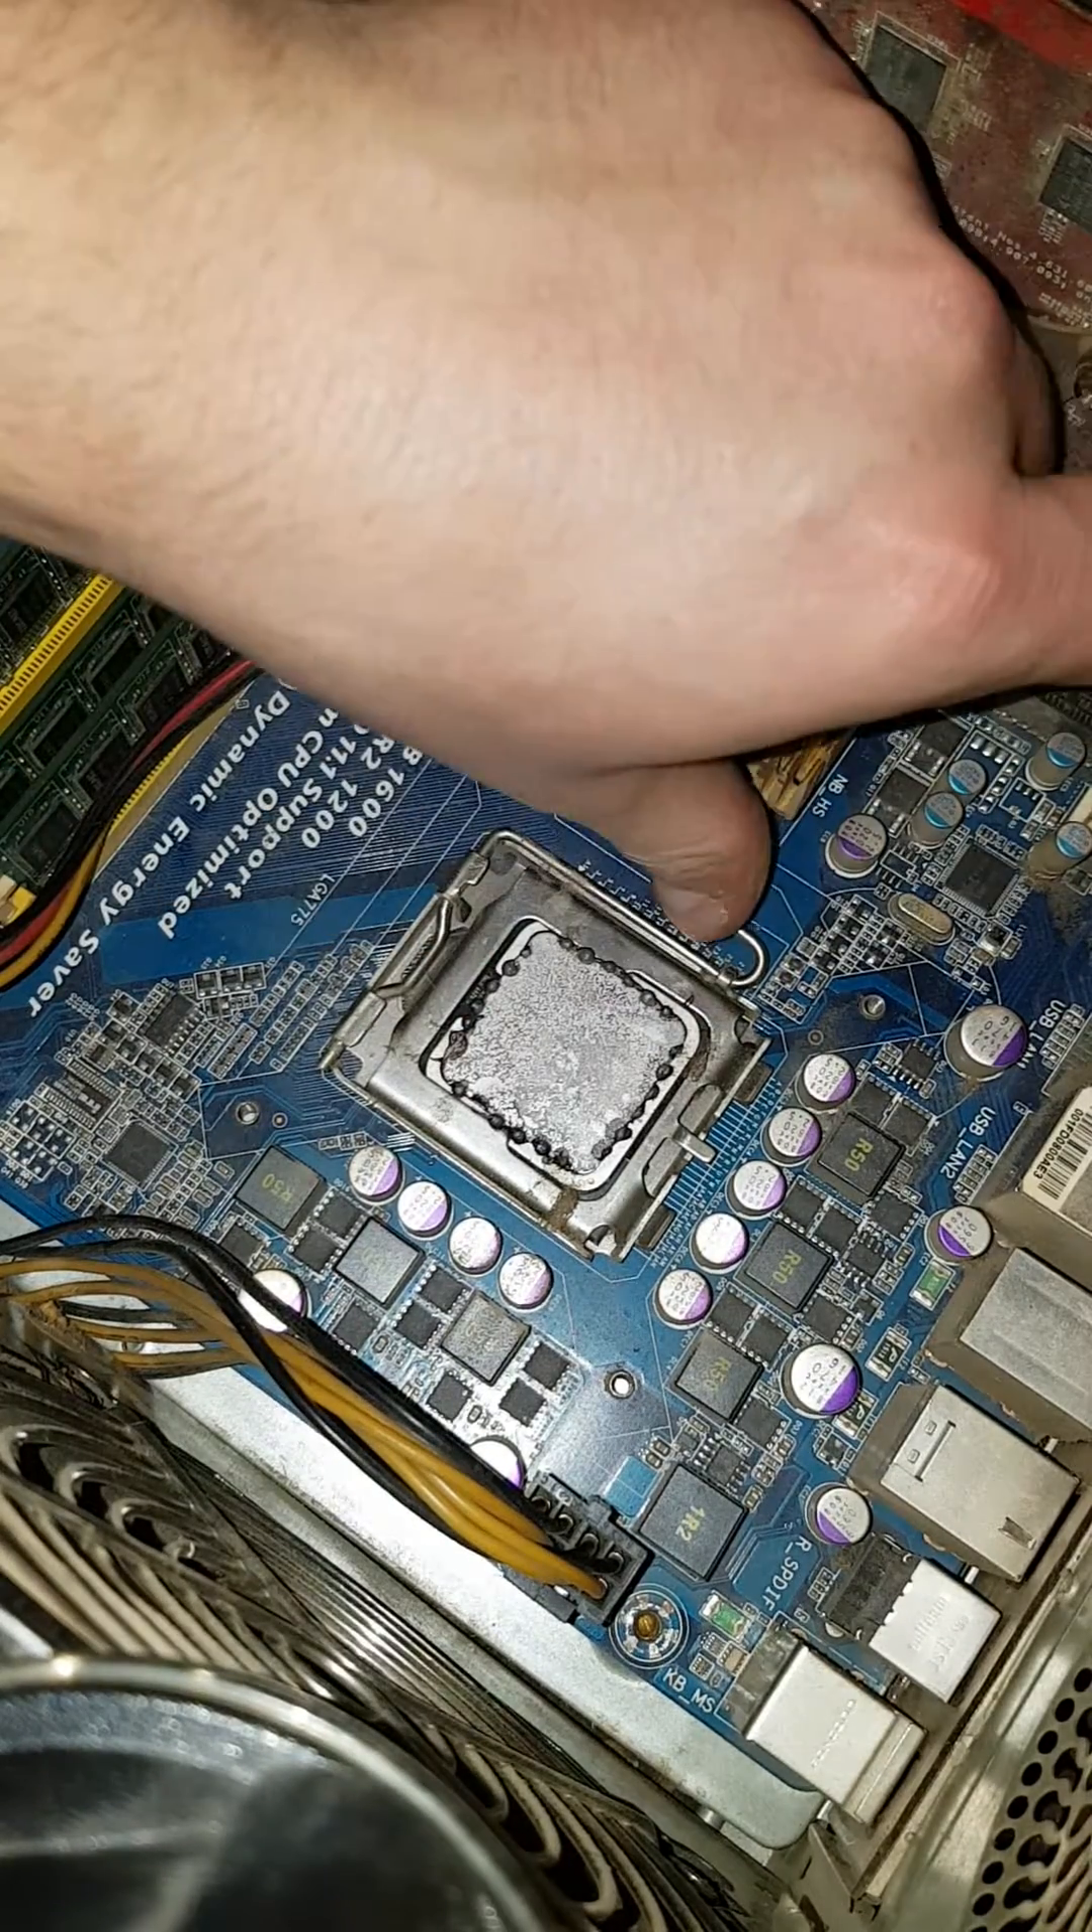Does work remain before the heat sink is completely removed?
No.